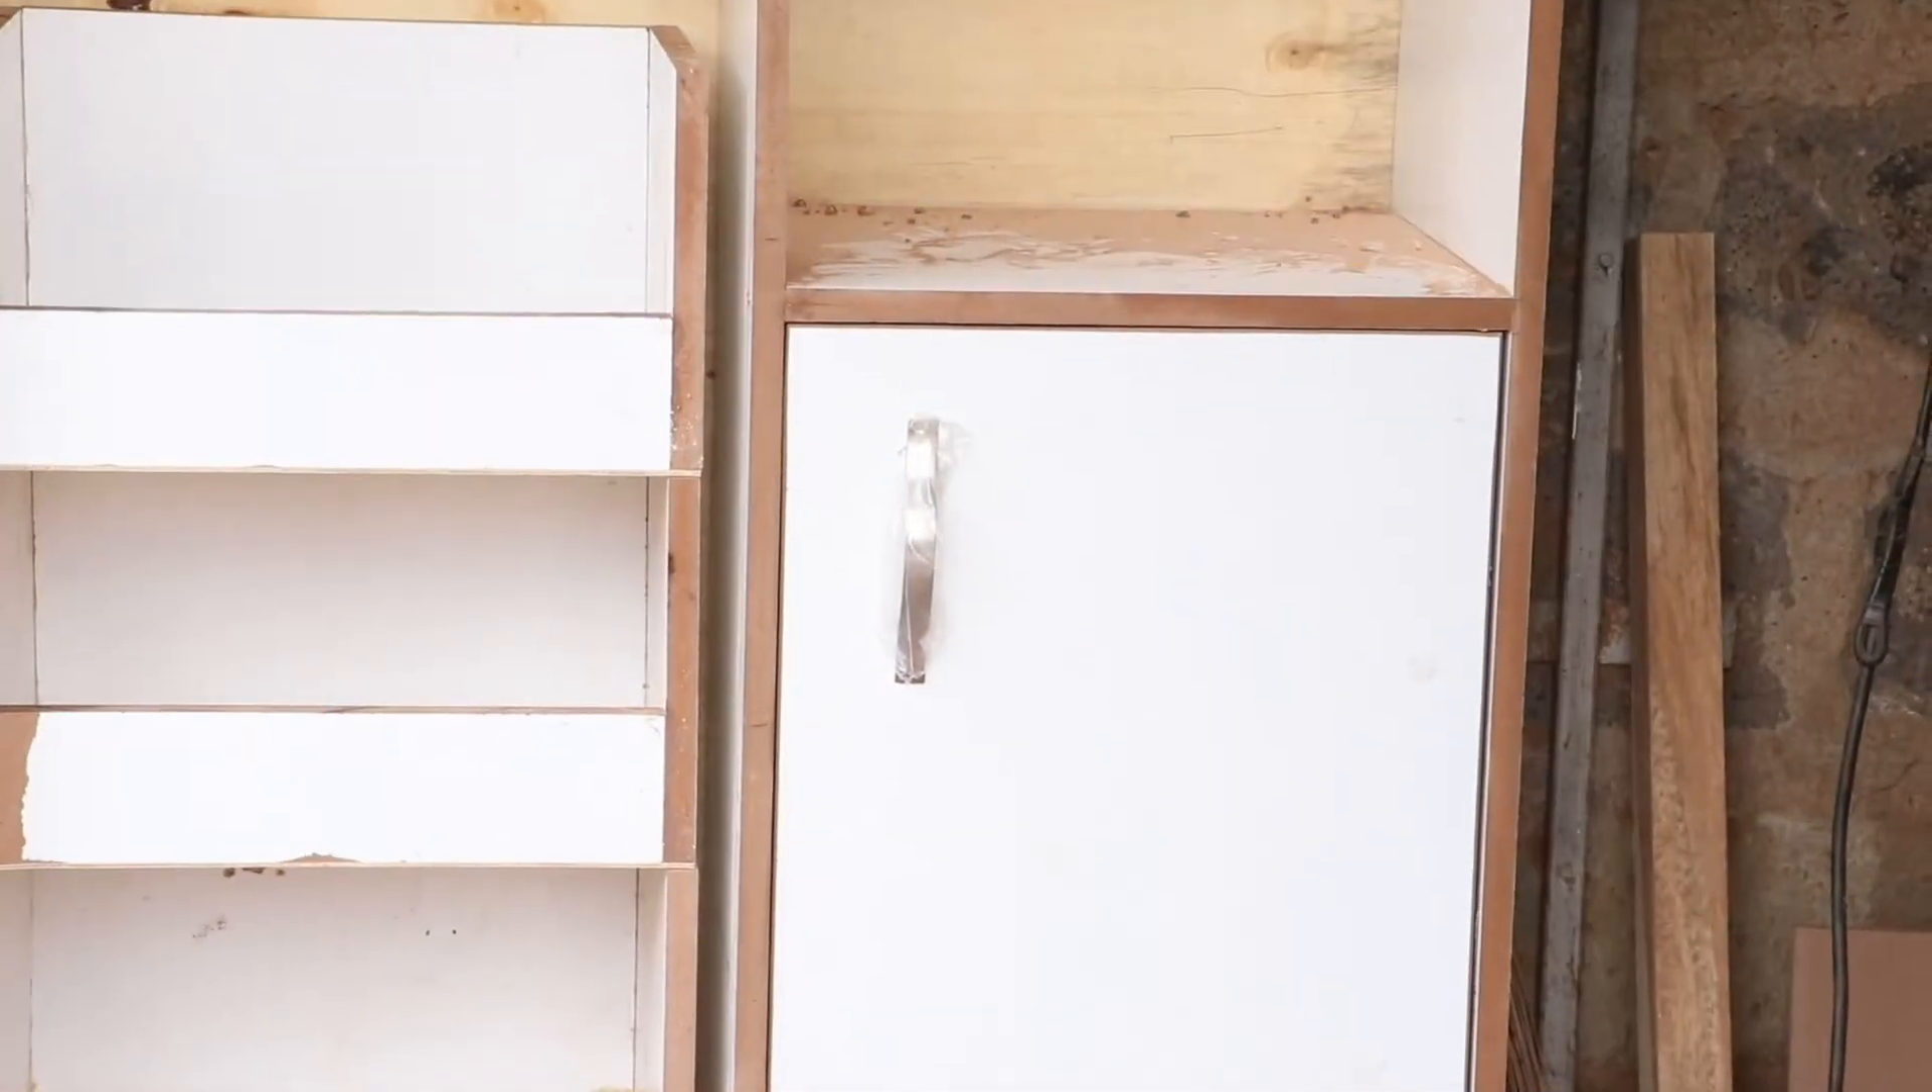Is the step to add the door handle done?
Yes.